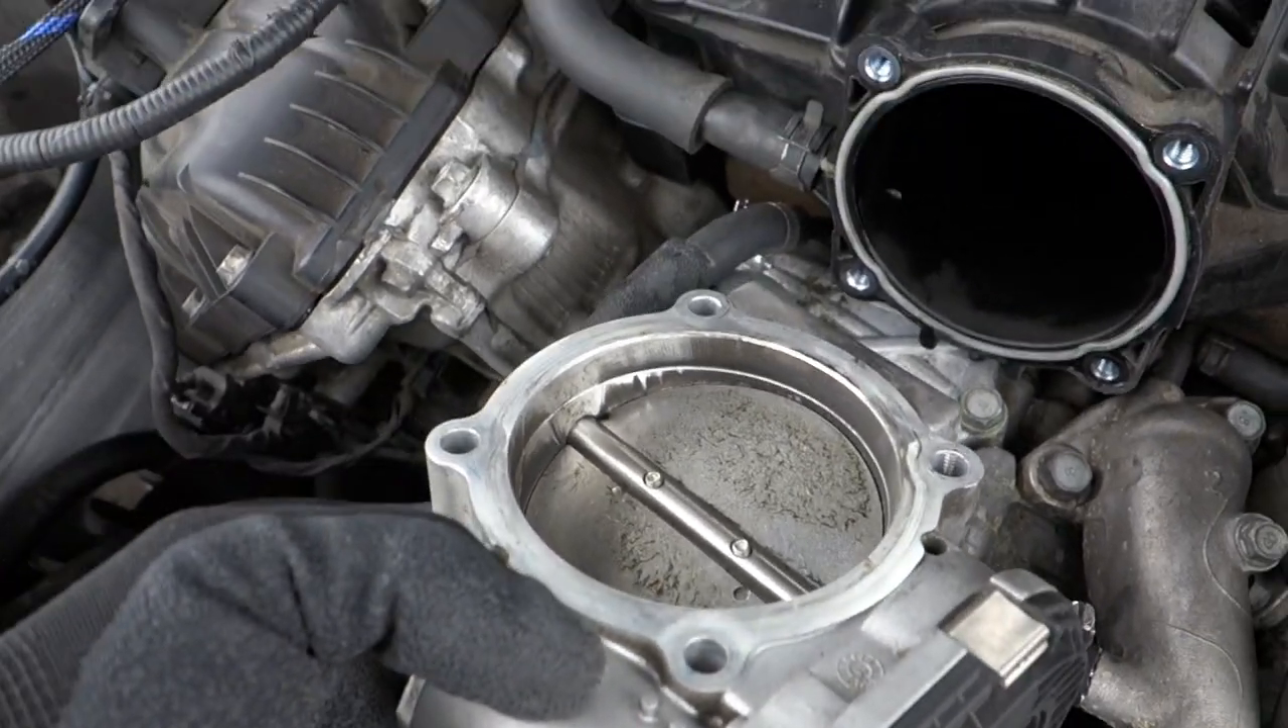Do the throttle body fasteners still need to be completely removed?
No.